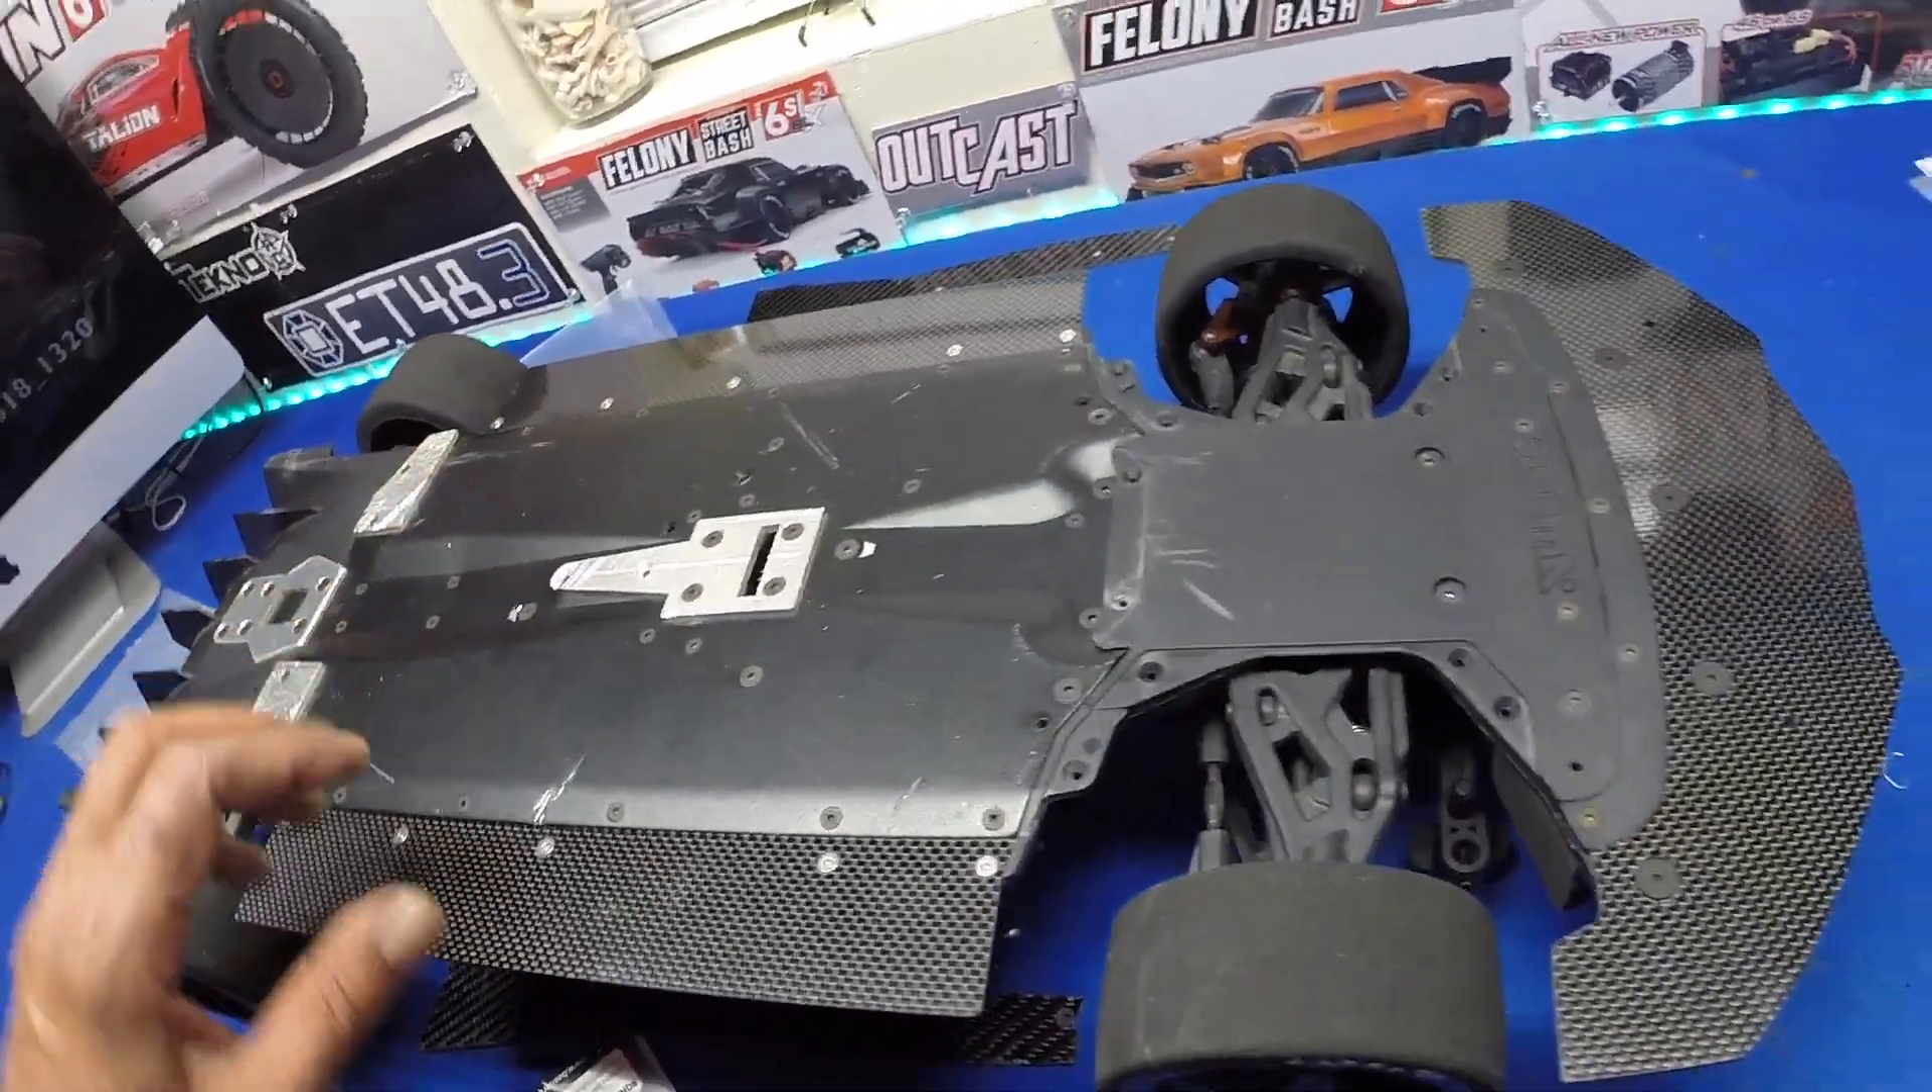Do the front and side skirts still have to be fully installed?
No.